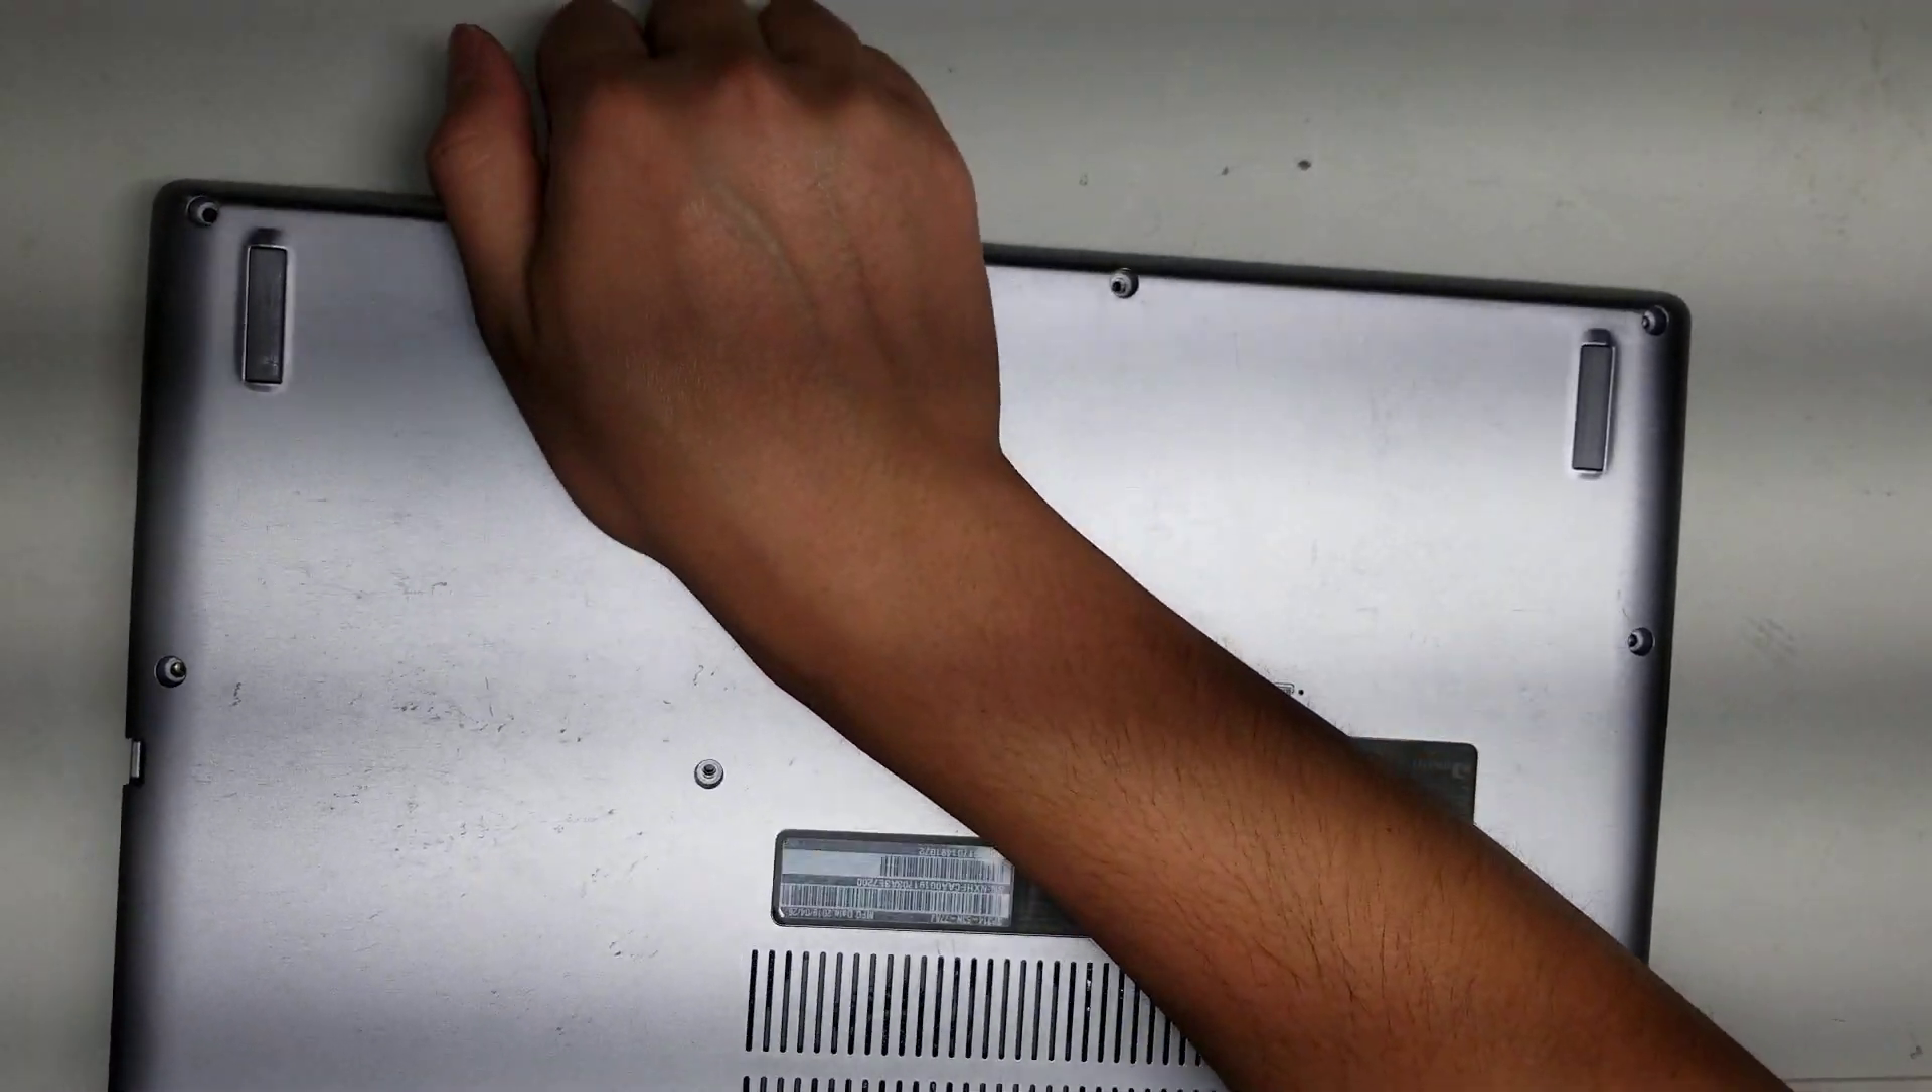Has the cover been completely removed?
No.